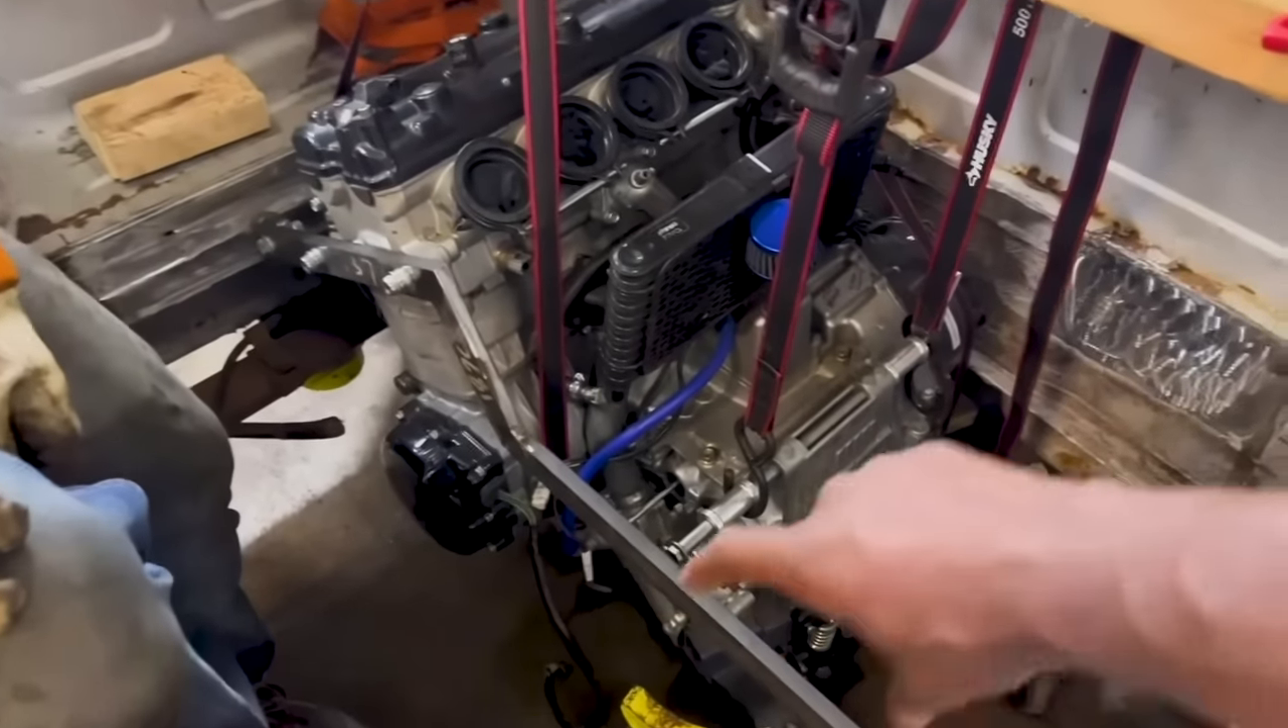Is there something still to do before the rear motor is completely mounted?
Yes.